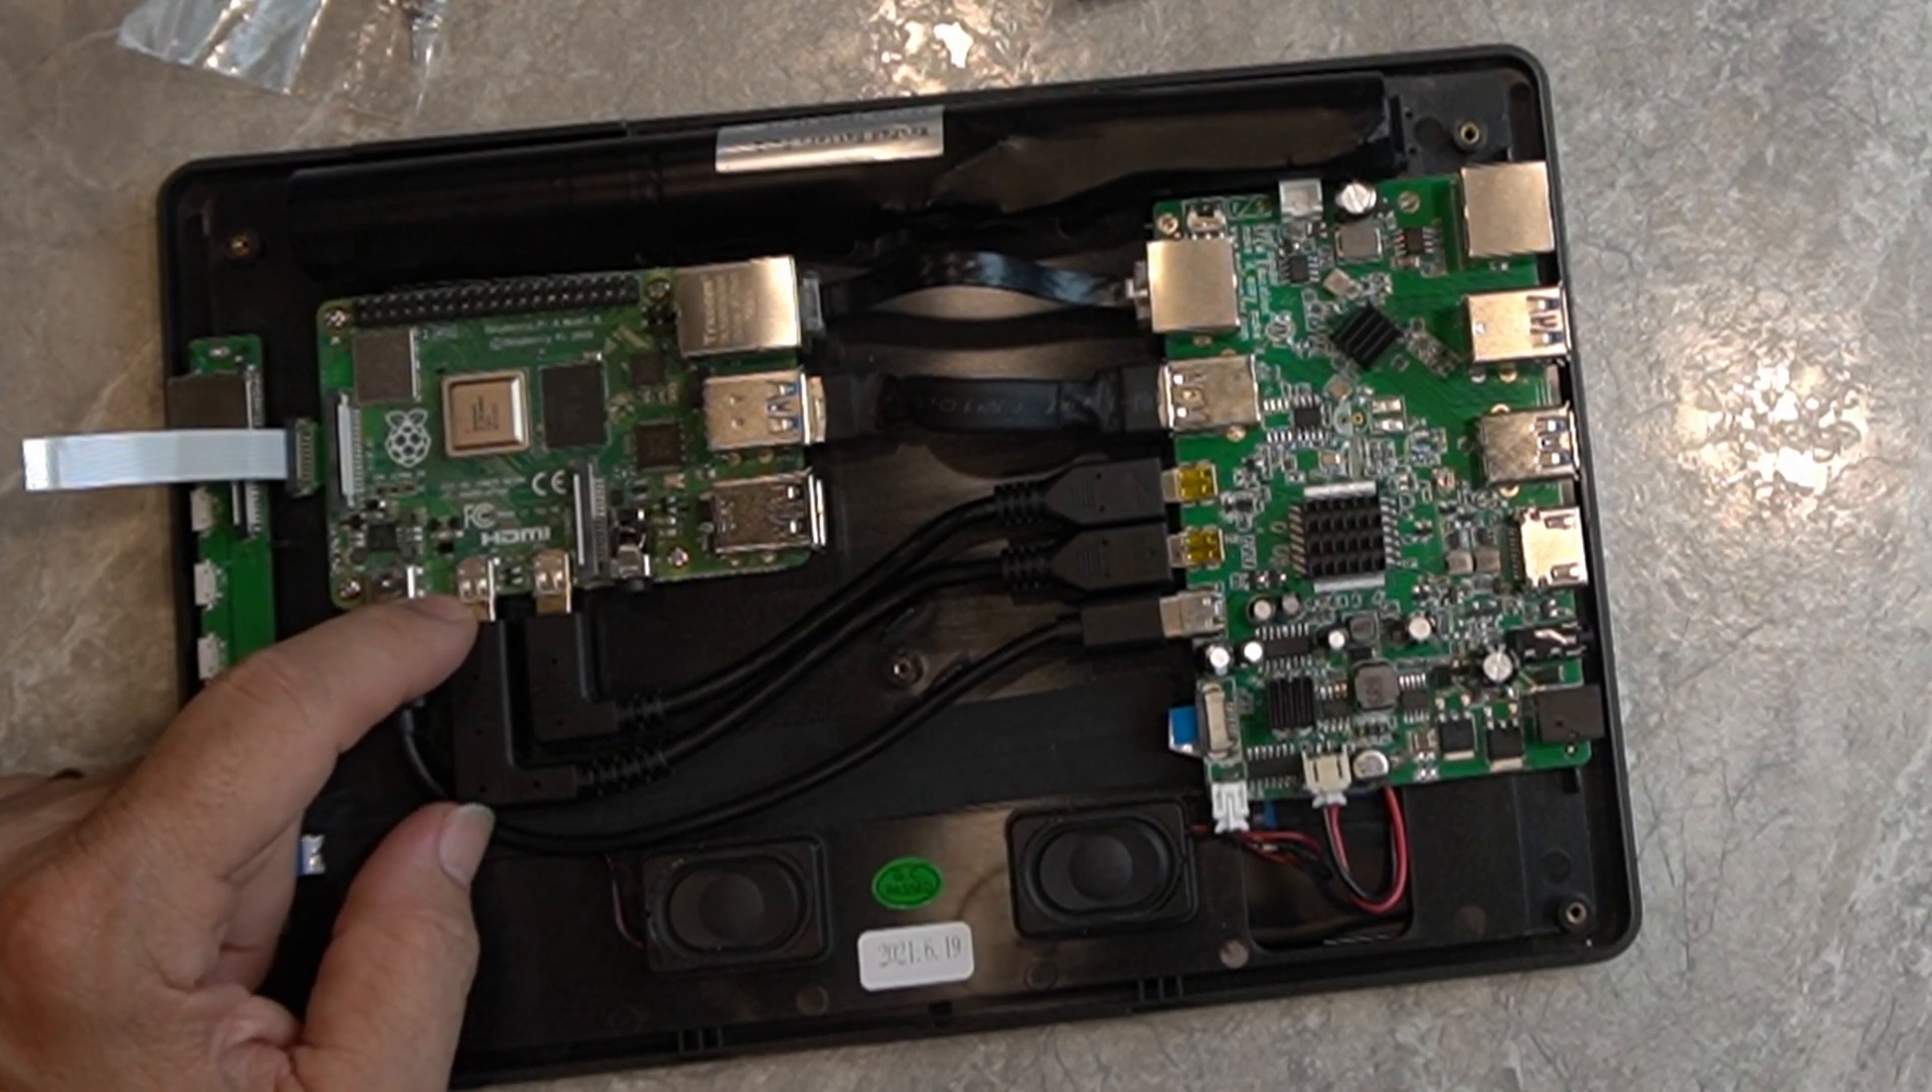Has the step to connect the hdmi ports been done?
Yes.